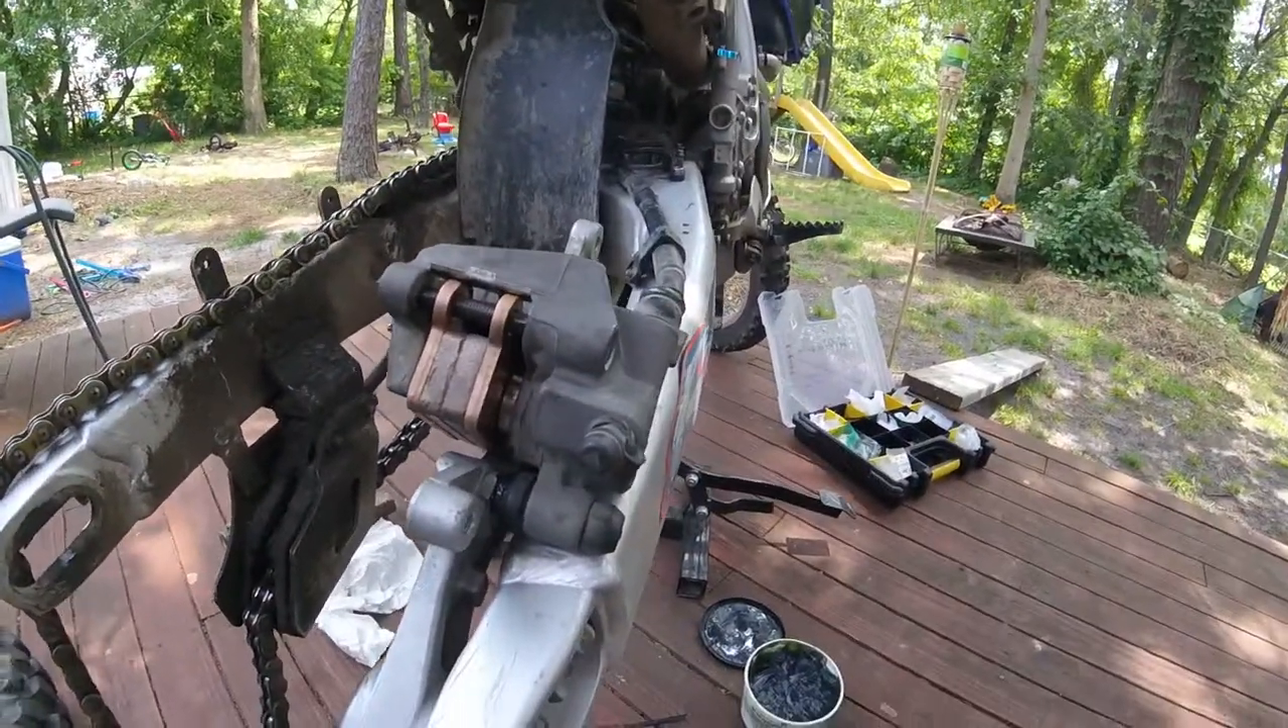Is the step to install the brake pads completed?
Yes.